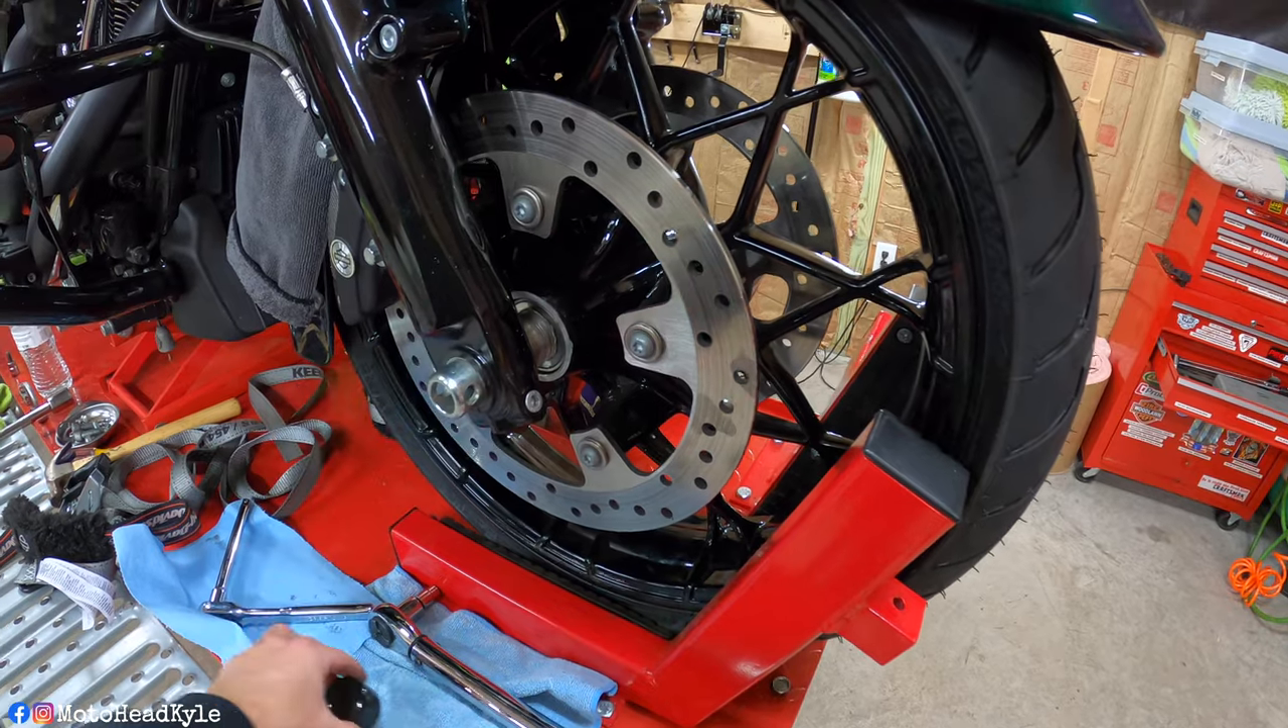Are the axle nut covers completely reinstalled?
No.